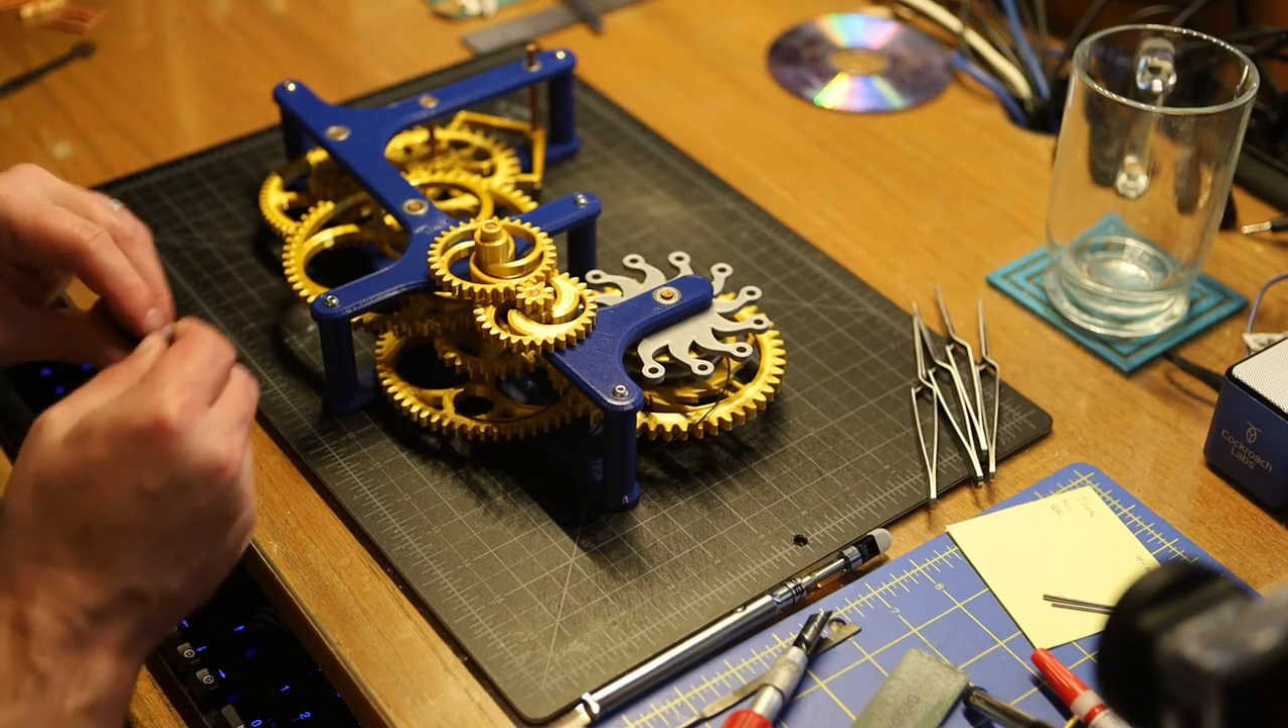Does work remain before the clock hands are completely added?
Yes.